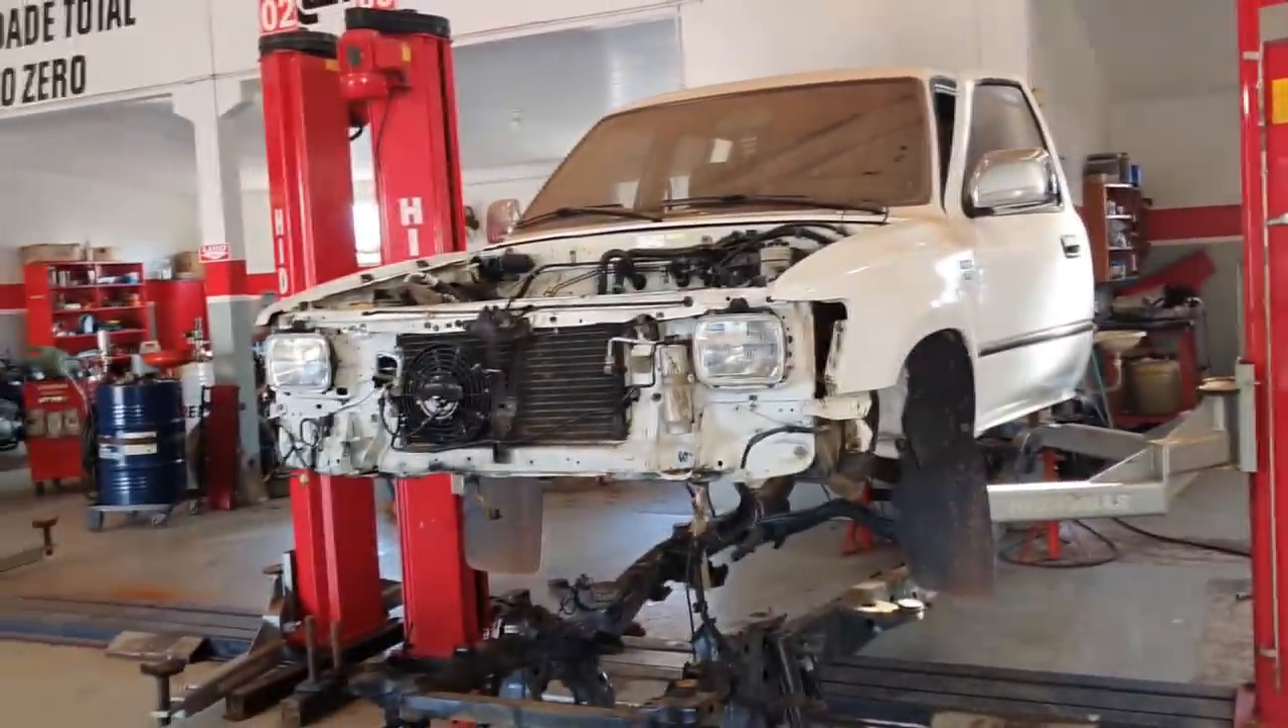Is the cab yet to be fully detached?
No.